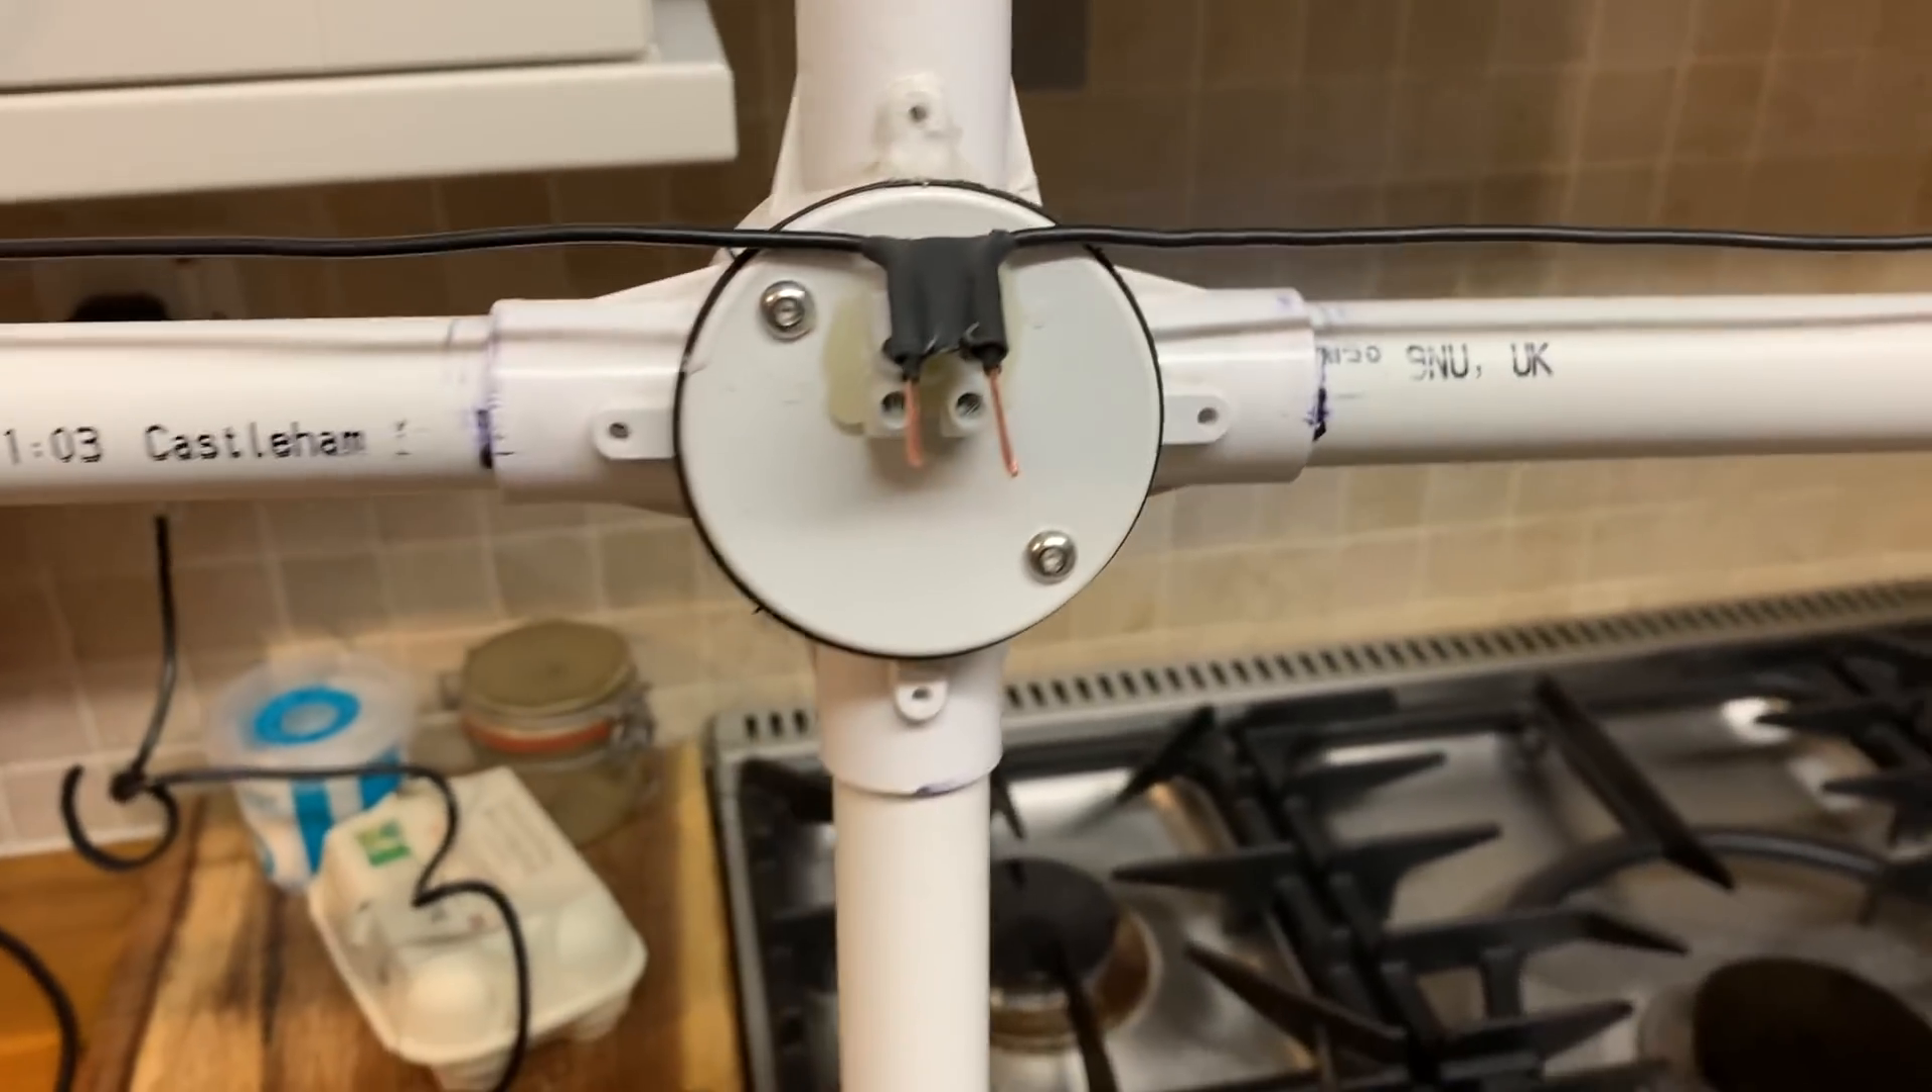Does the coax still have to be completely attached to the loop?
Yes.